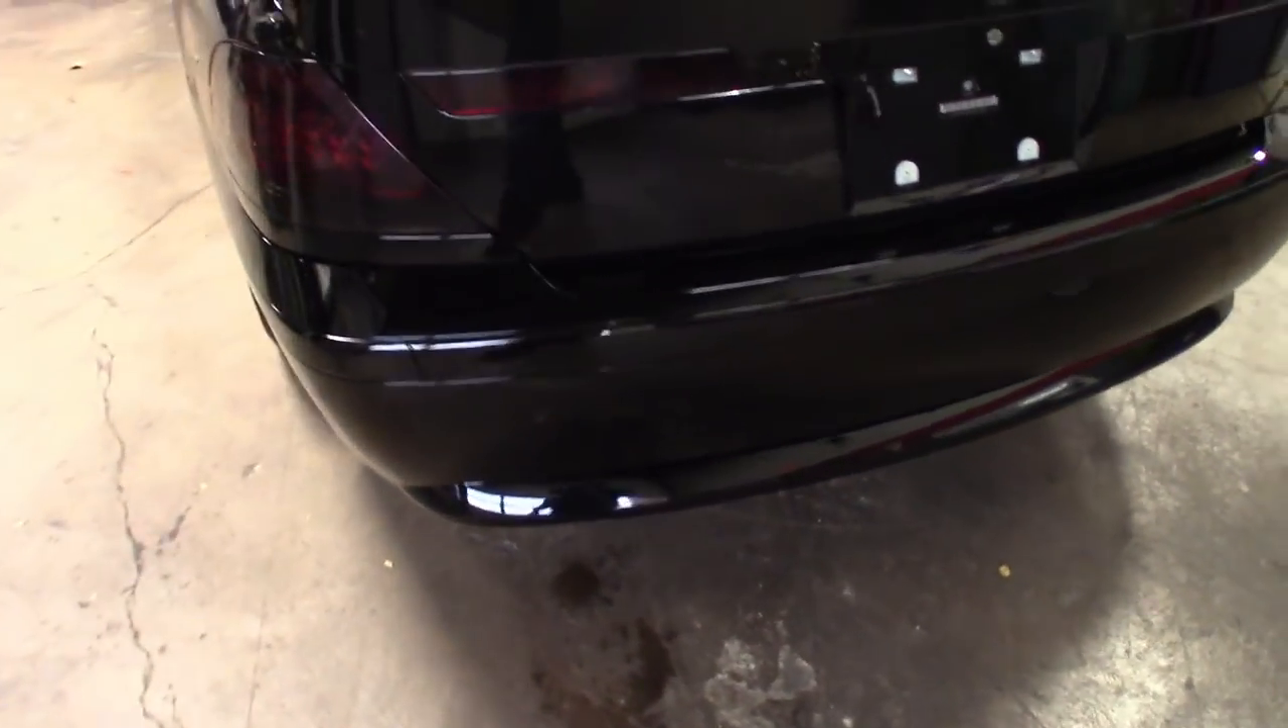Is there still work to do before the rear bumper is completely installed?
No.